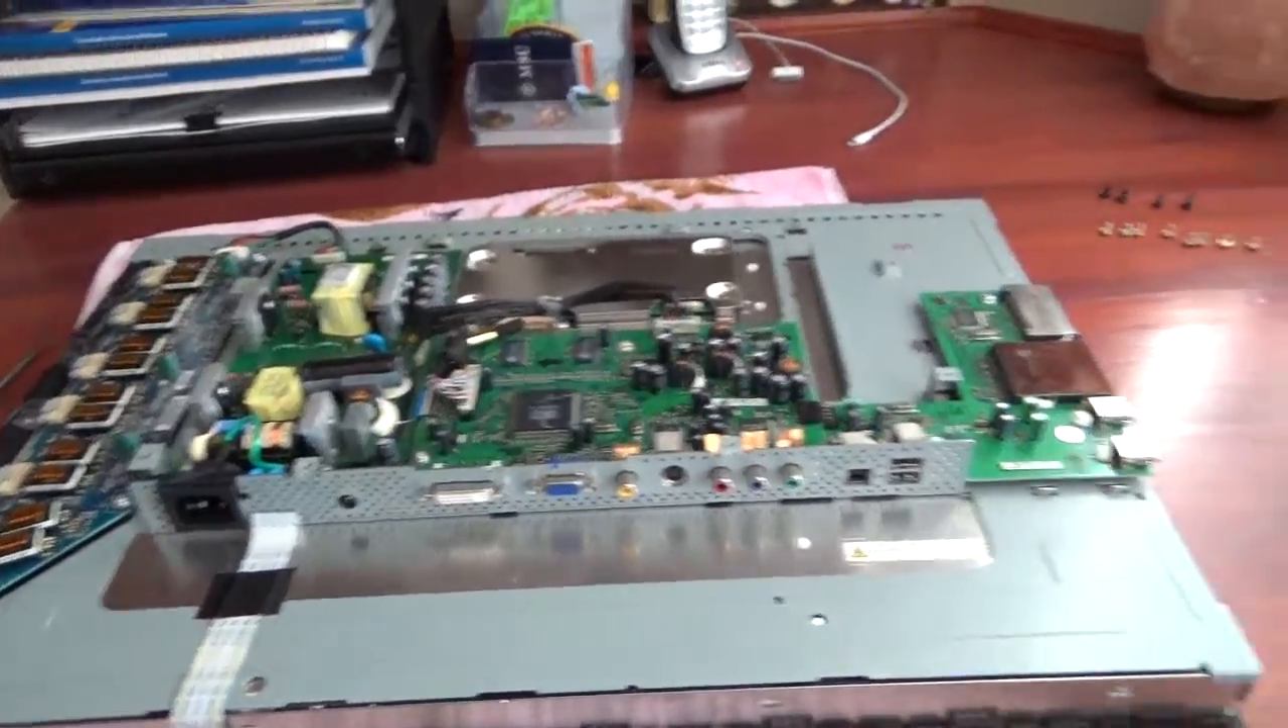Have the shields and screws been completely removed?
Yes.